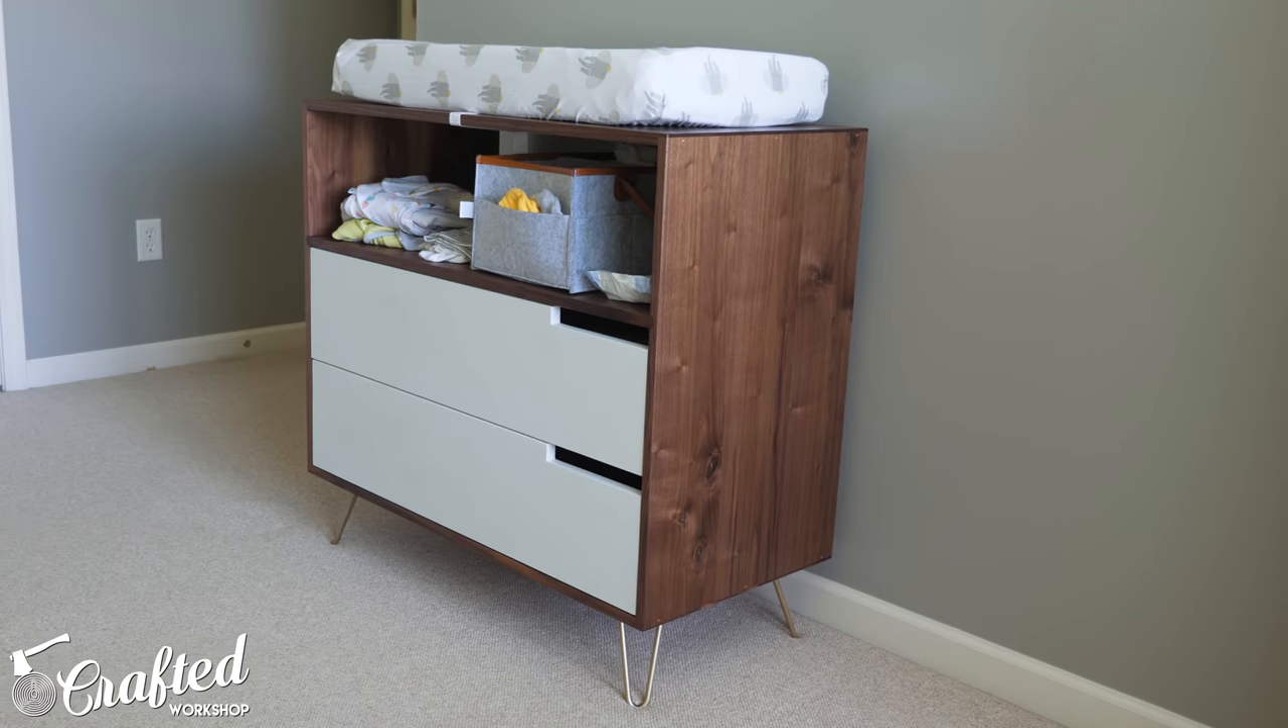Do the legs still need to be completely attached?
No.